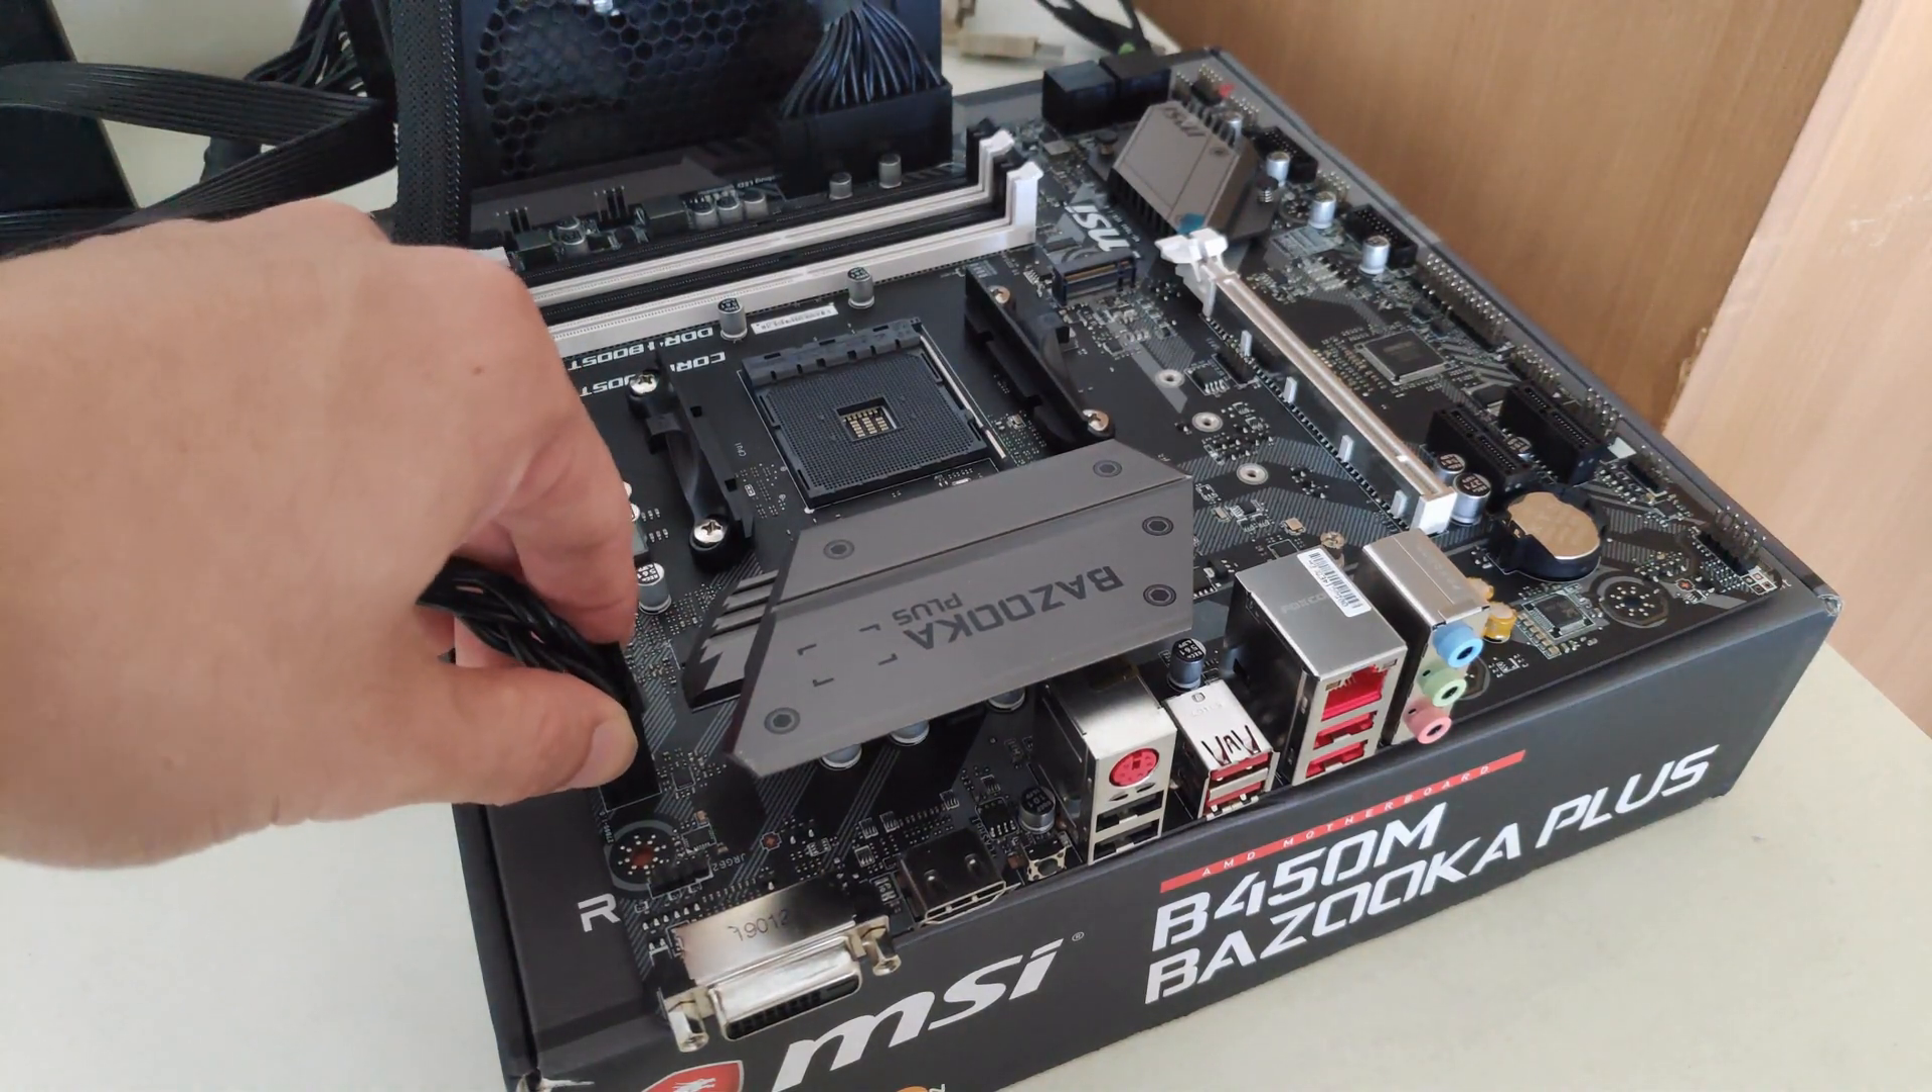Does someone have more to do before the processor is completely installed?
Yes.